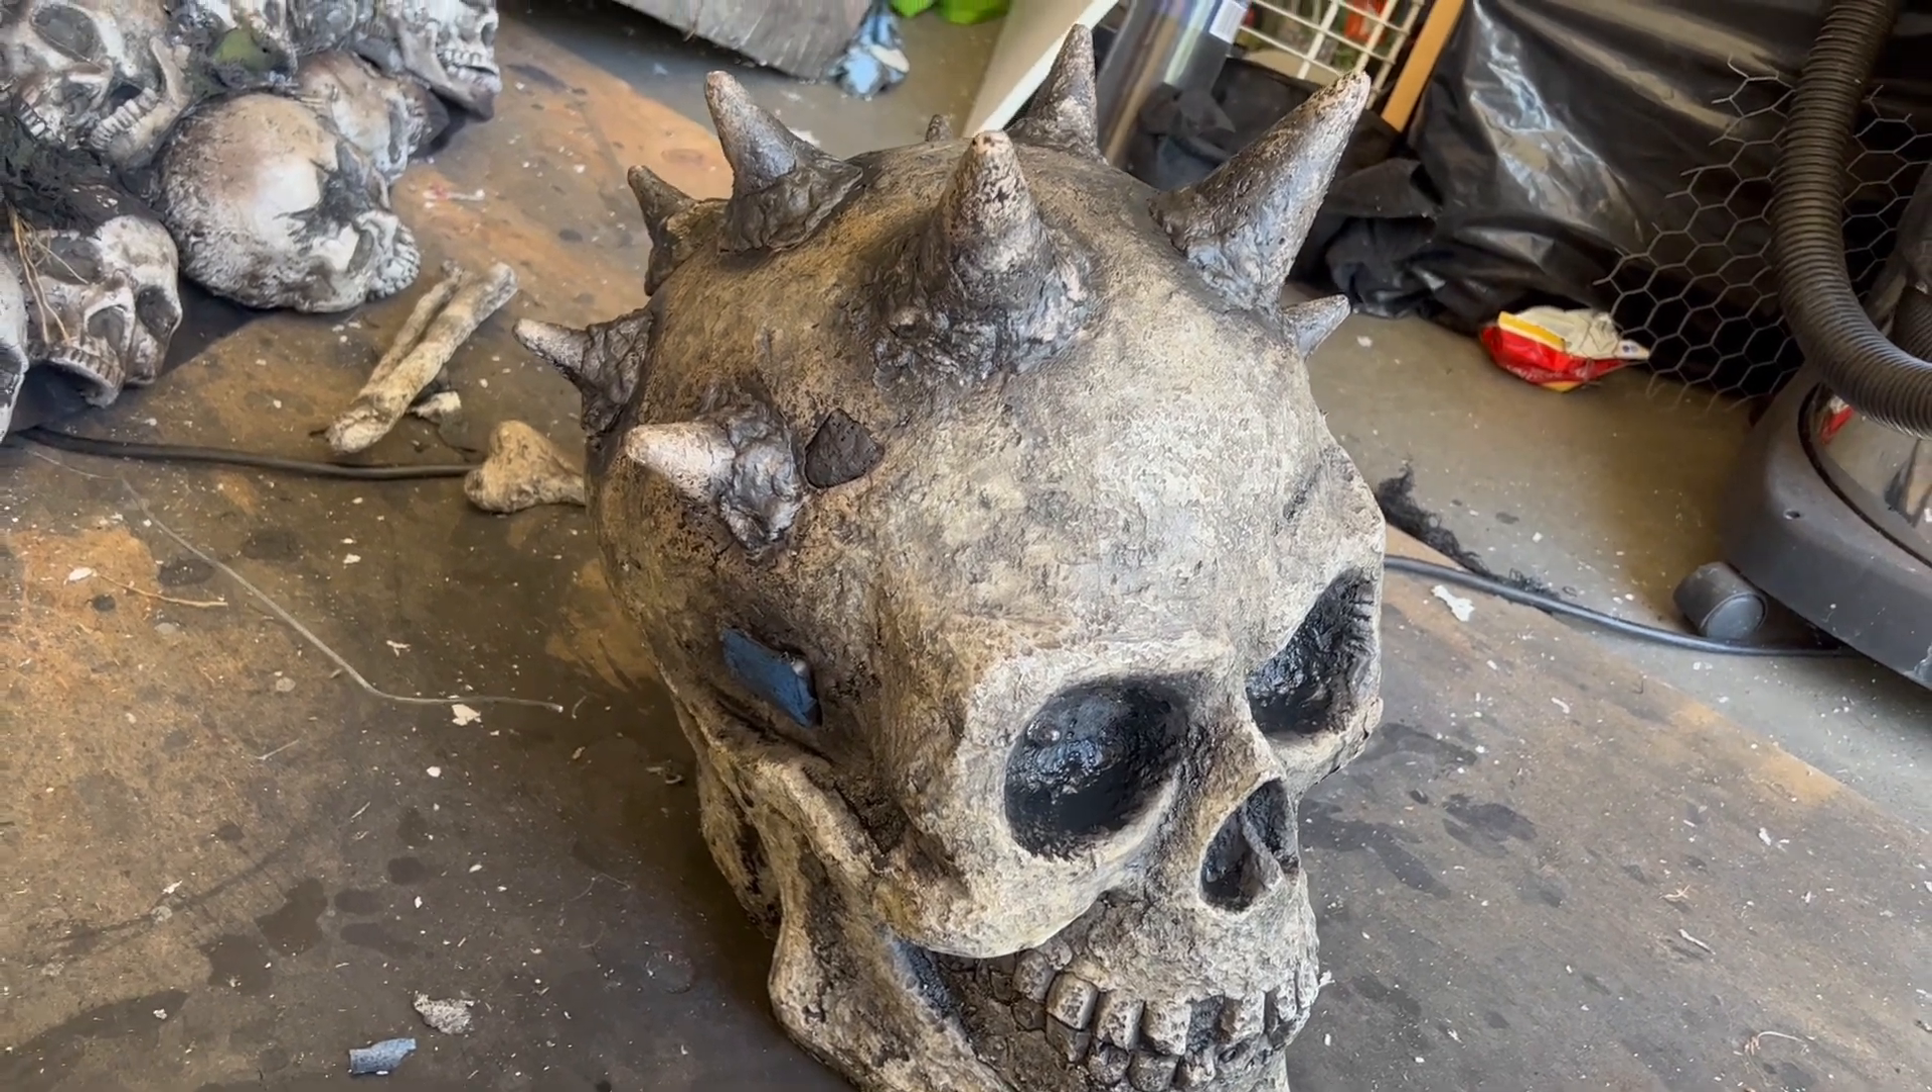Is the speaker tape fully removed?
No.